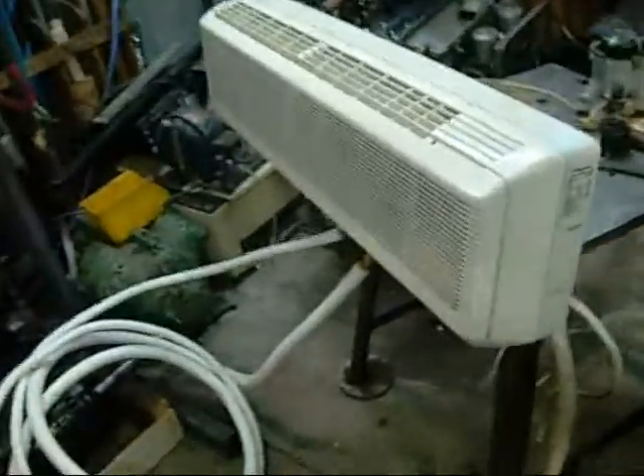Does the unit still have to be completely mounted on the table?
No.